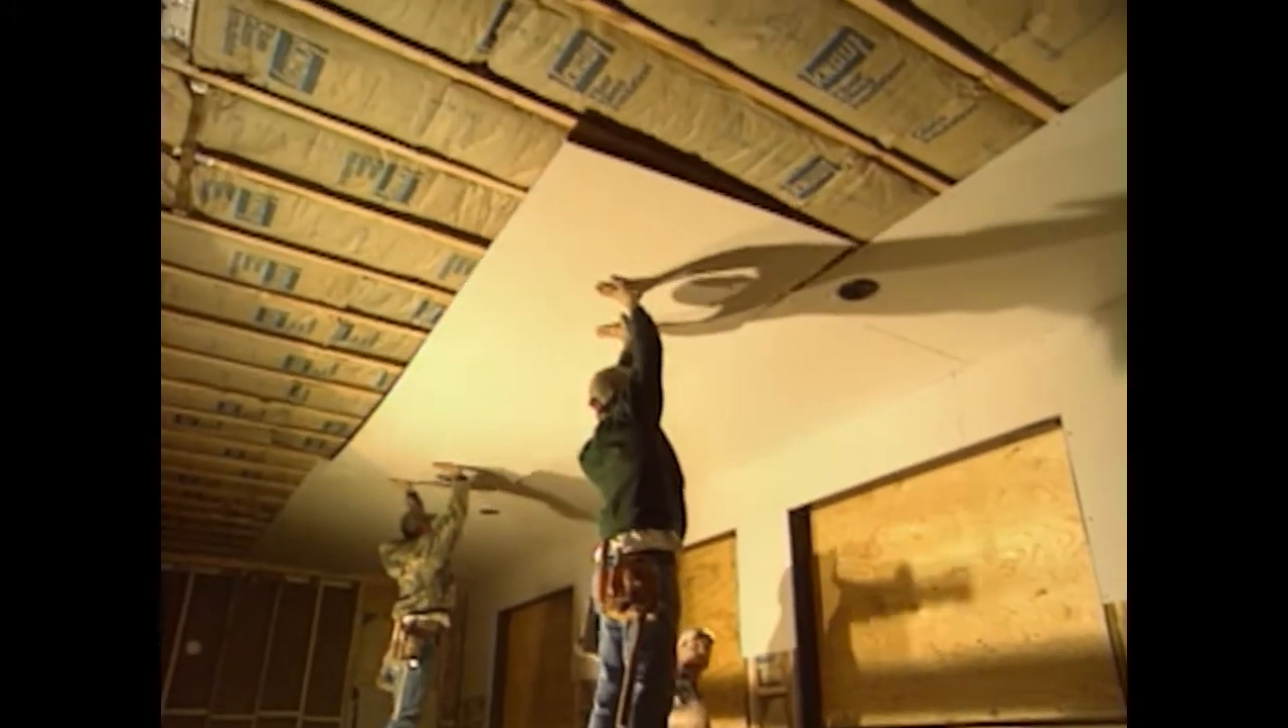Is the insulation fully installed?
Yes.